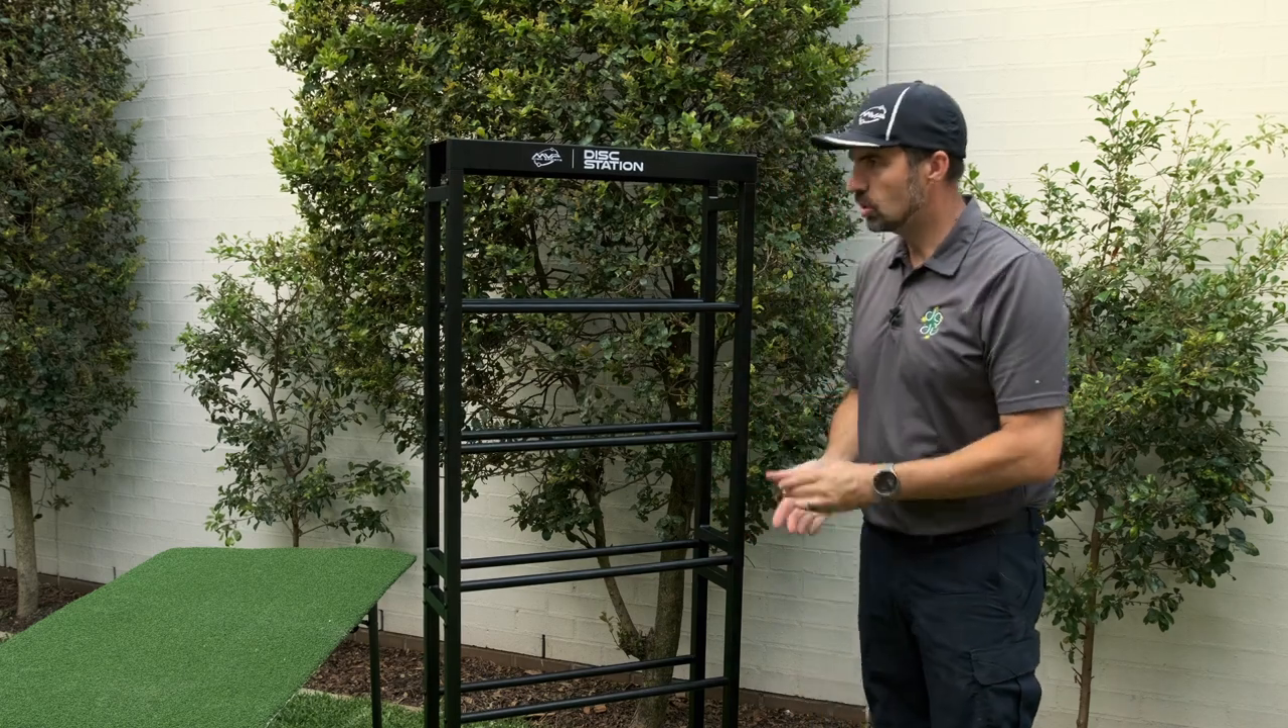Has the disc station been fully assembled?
Yes.